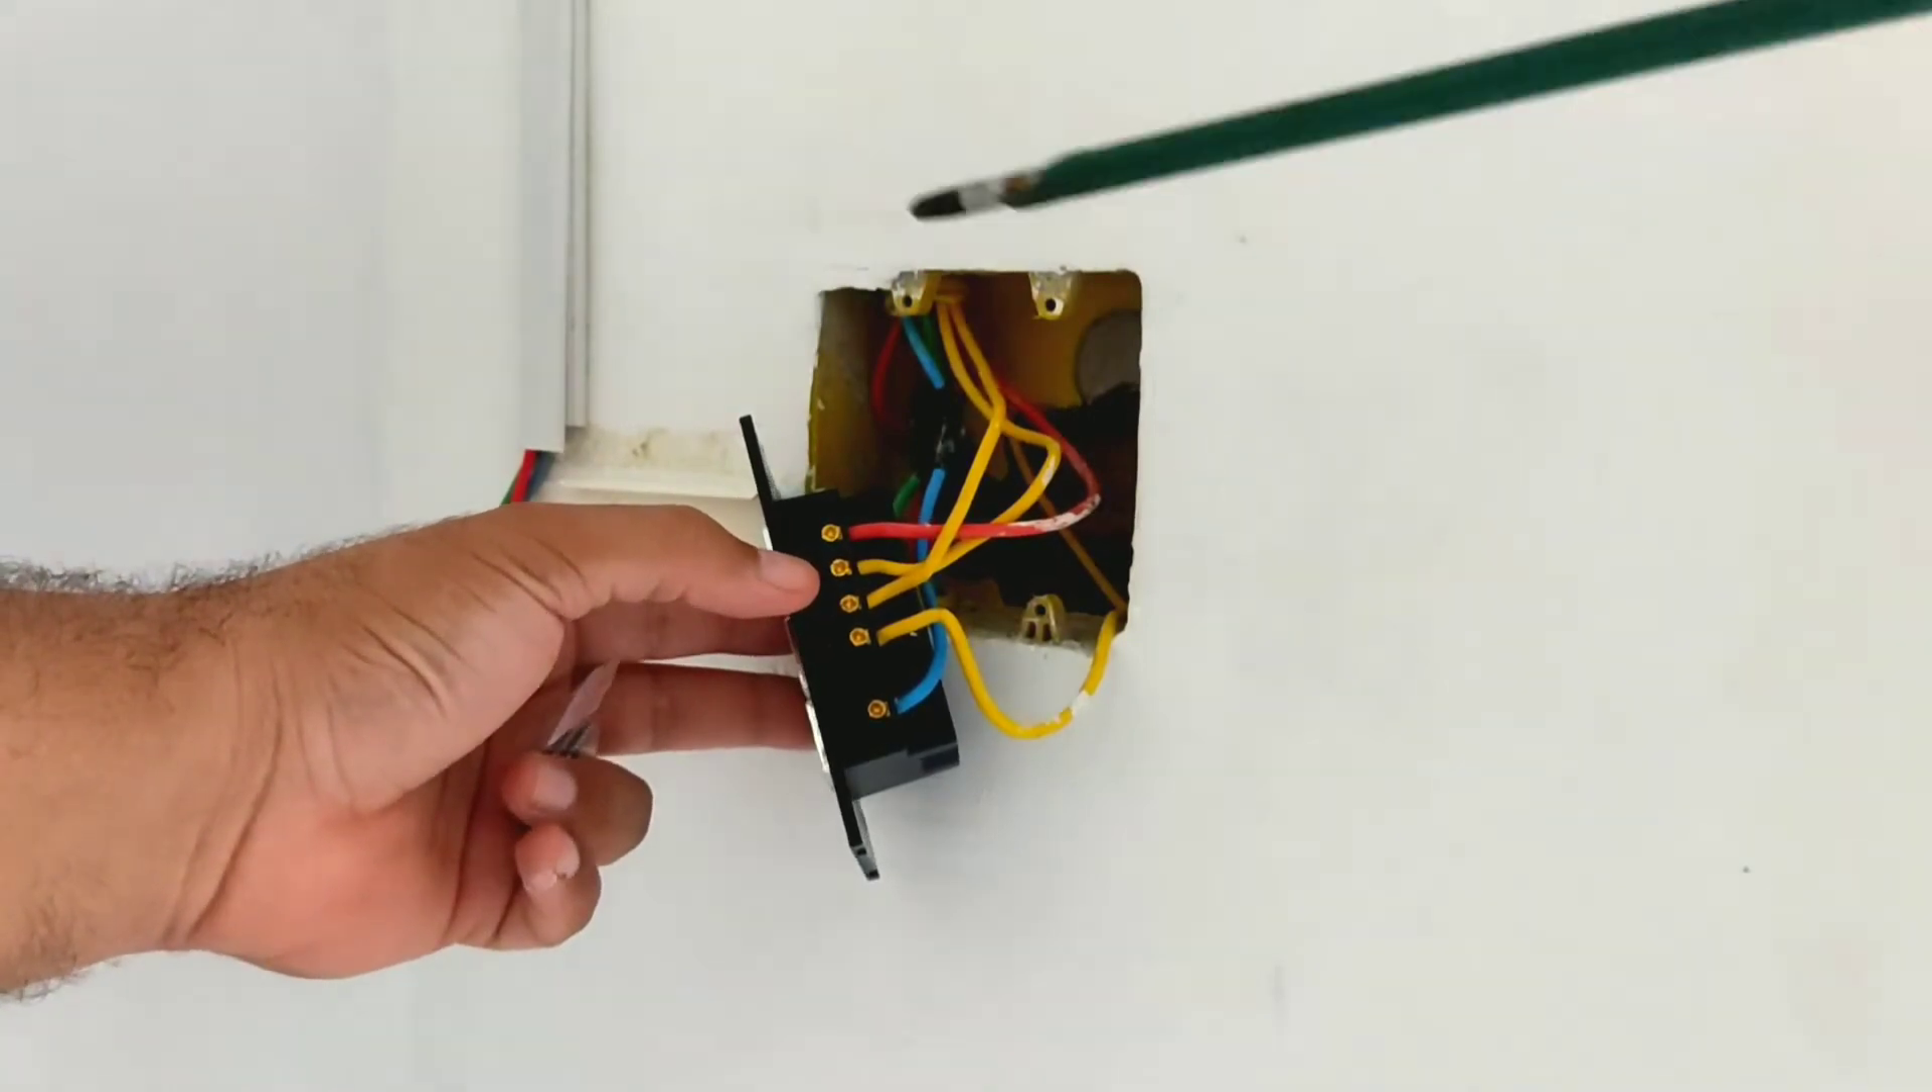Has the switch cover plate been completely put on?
No.